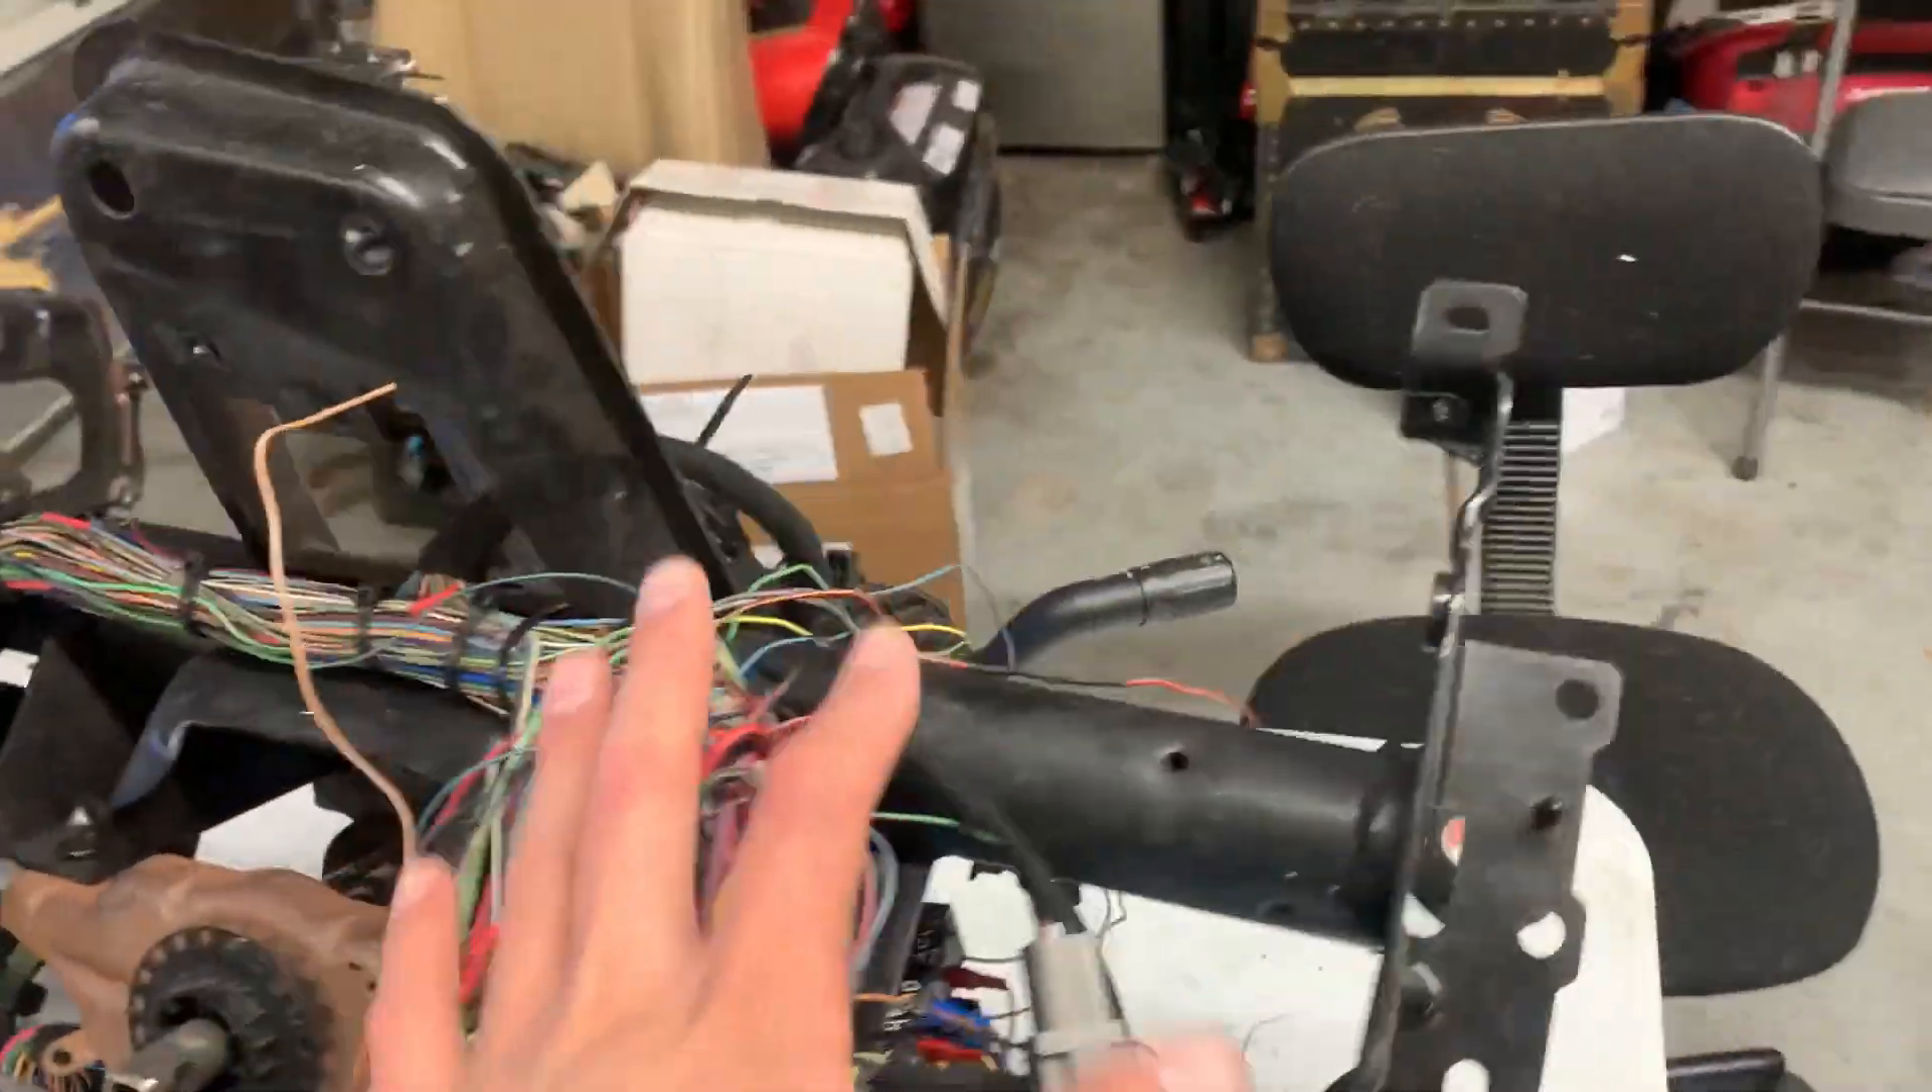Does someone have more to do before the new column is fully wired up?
Yes.